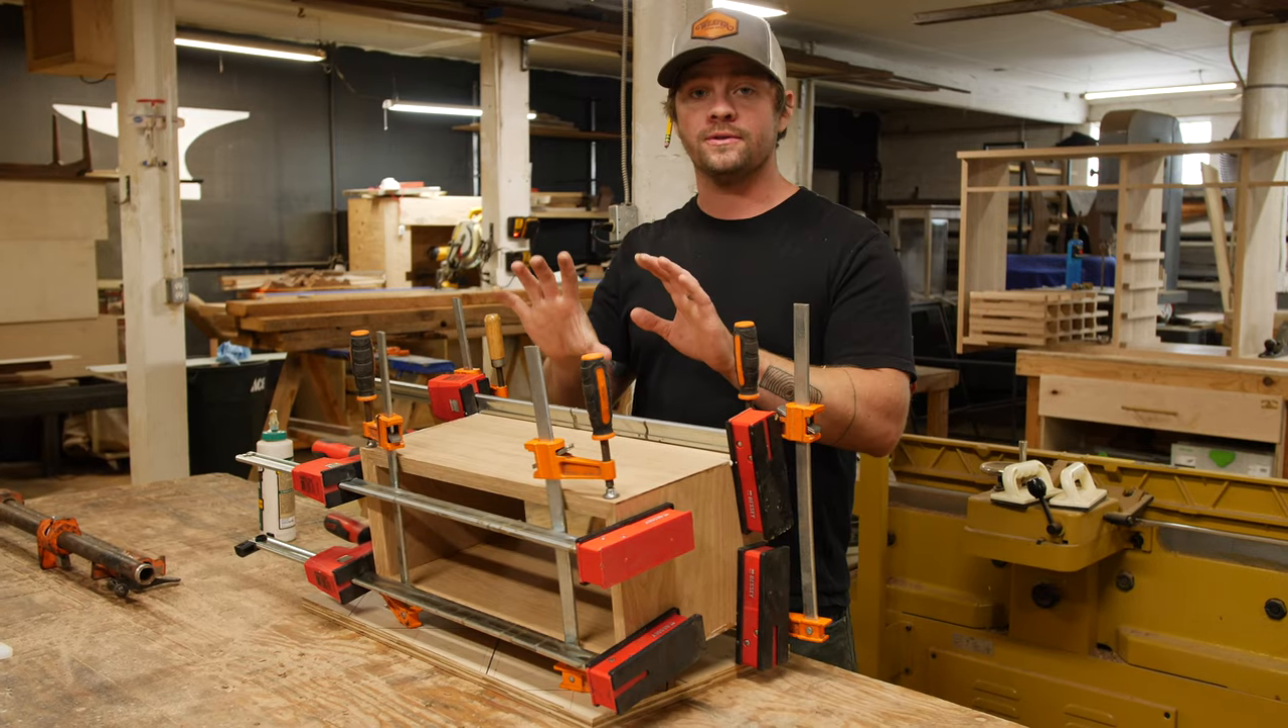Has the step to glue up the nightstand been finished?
Yes.